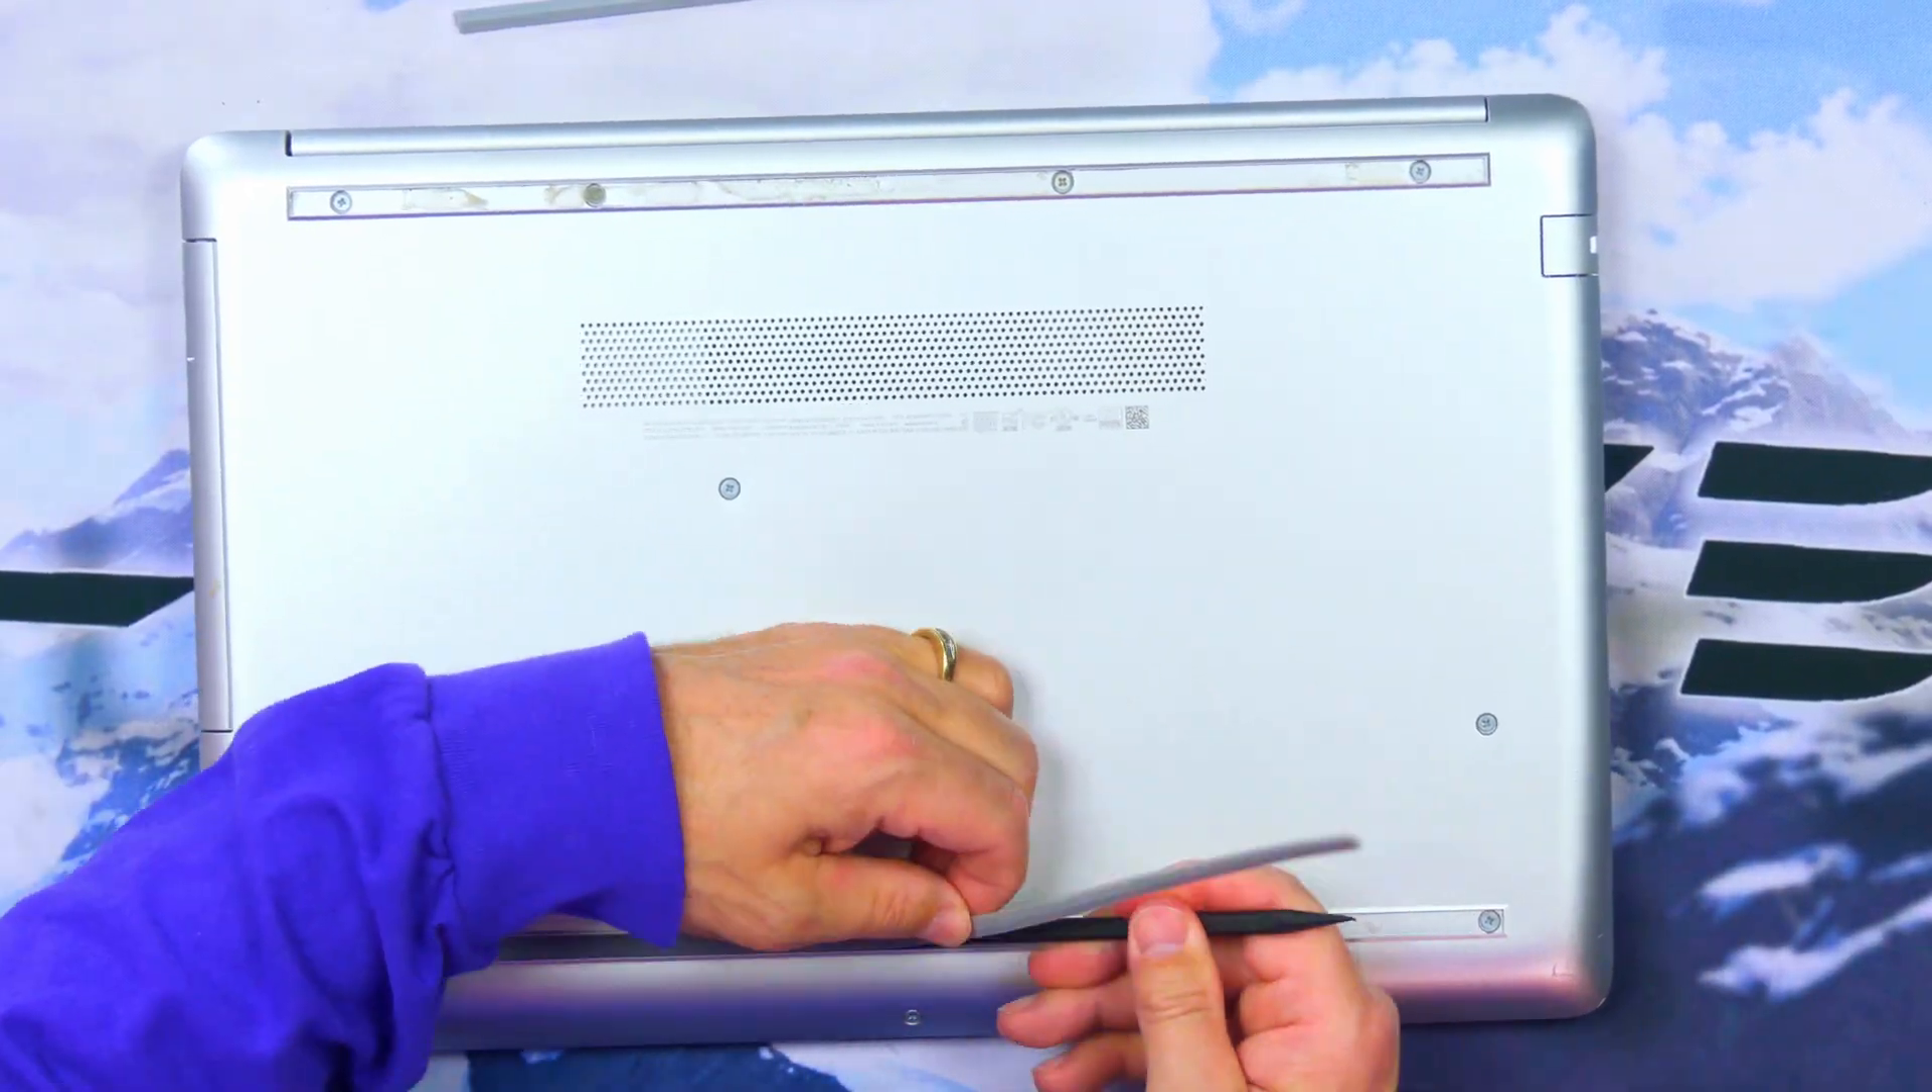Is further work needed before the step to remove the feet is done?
Yes.